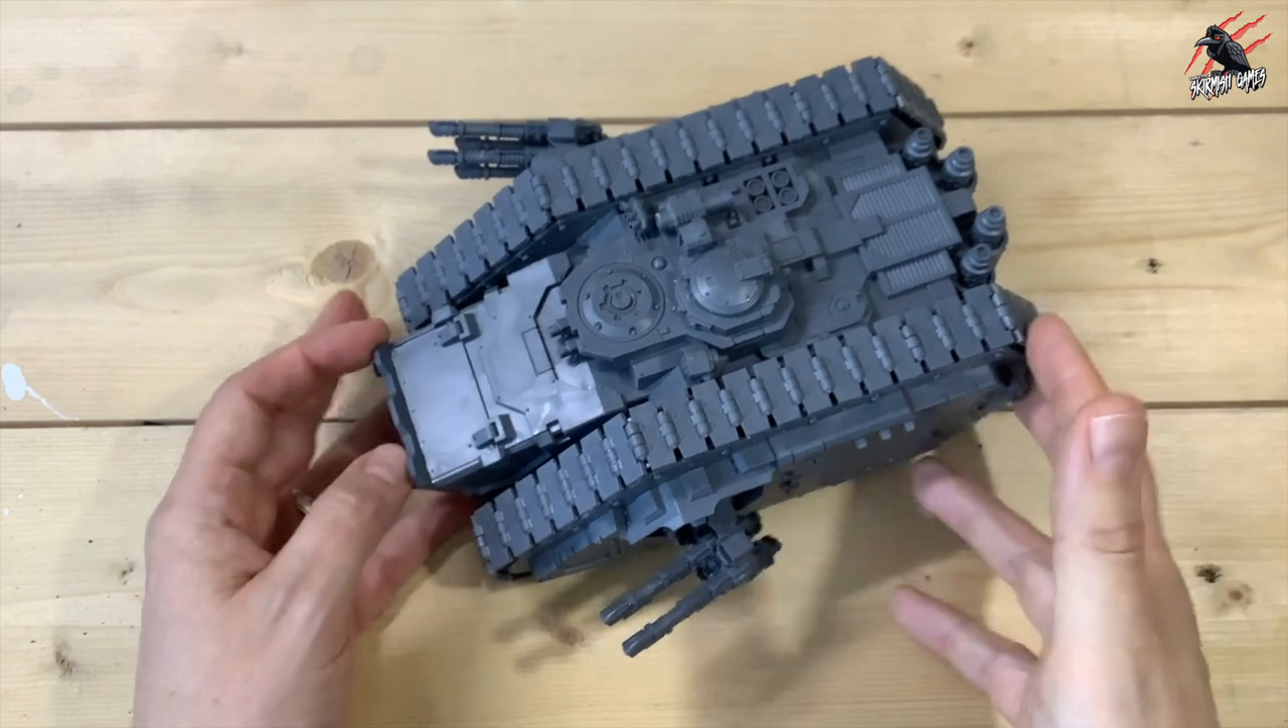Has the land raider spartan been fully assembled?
Yes.